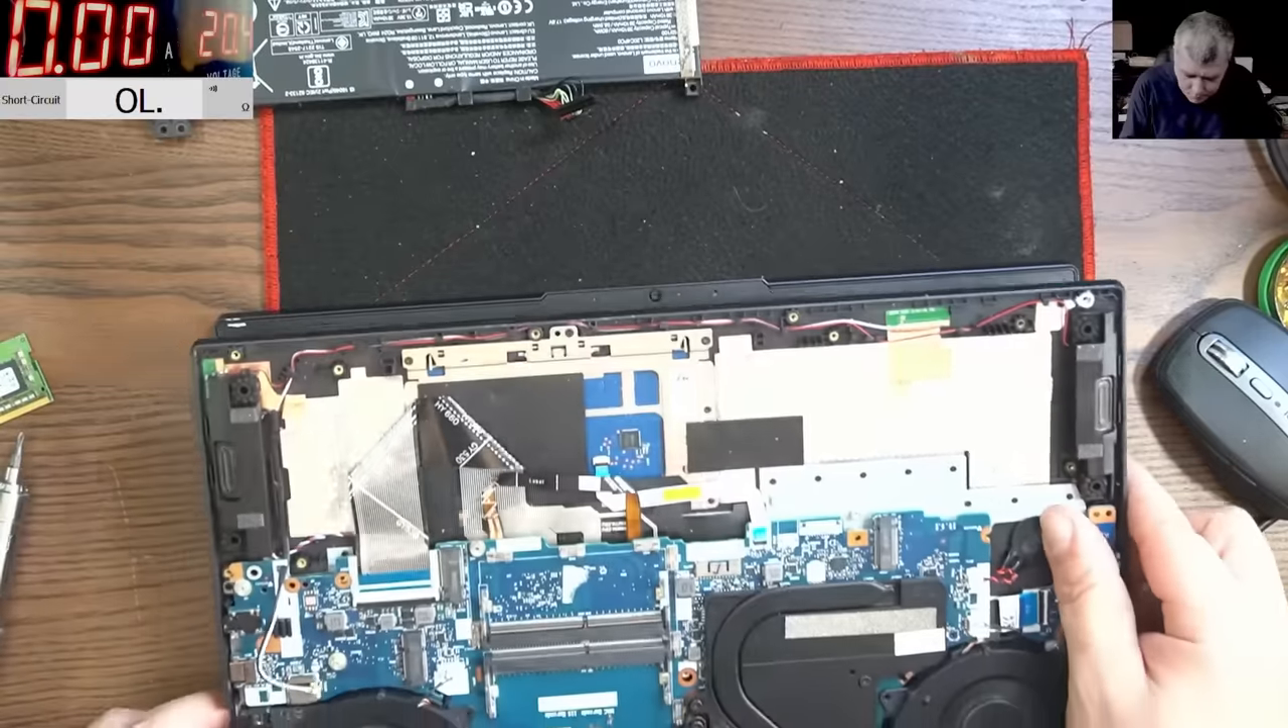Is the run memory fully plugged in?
No.